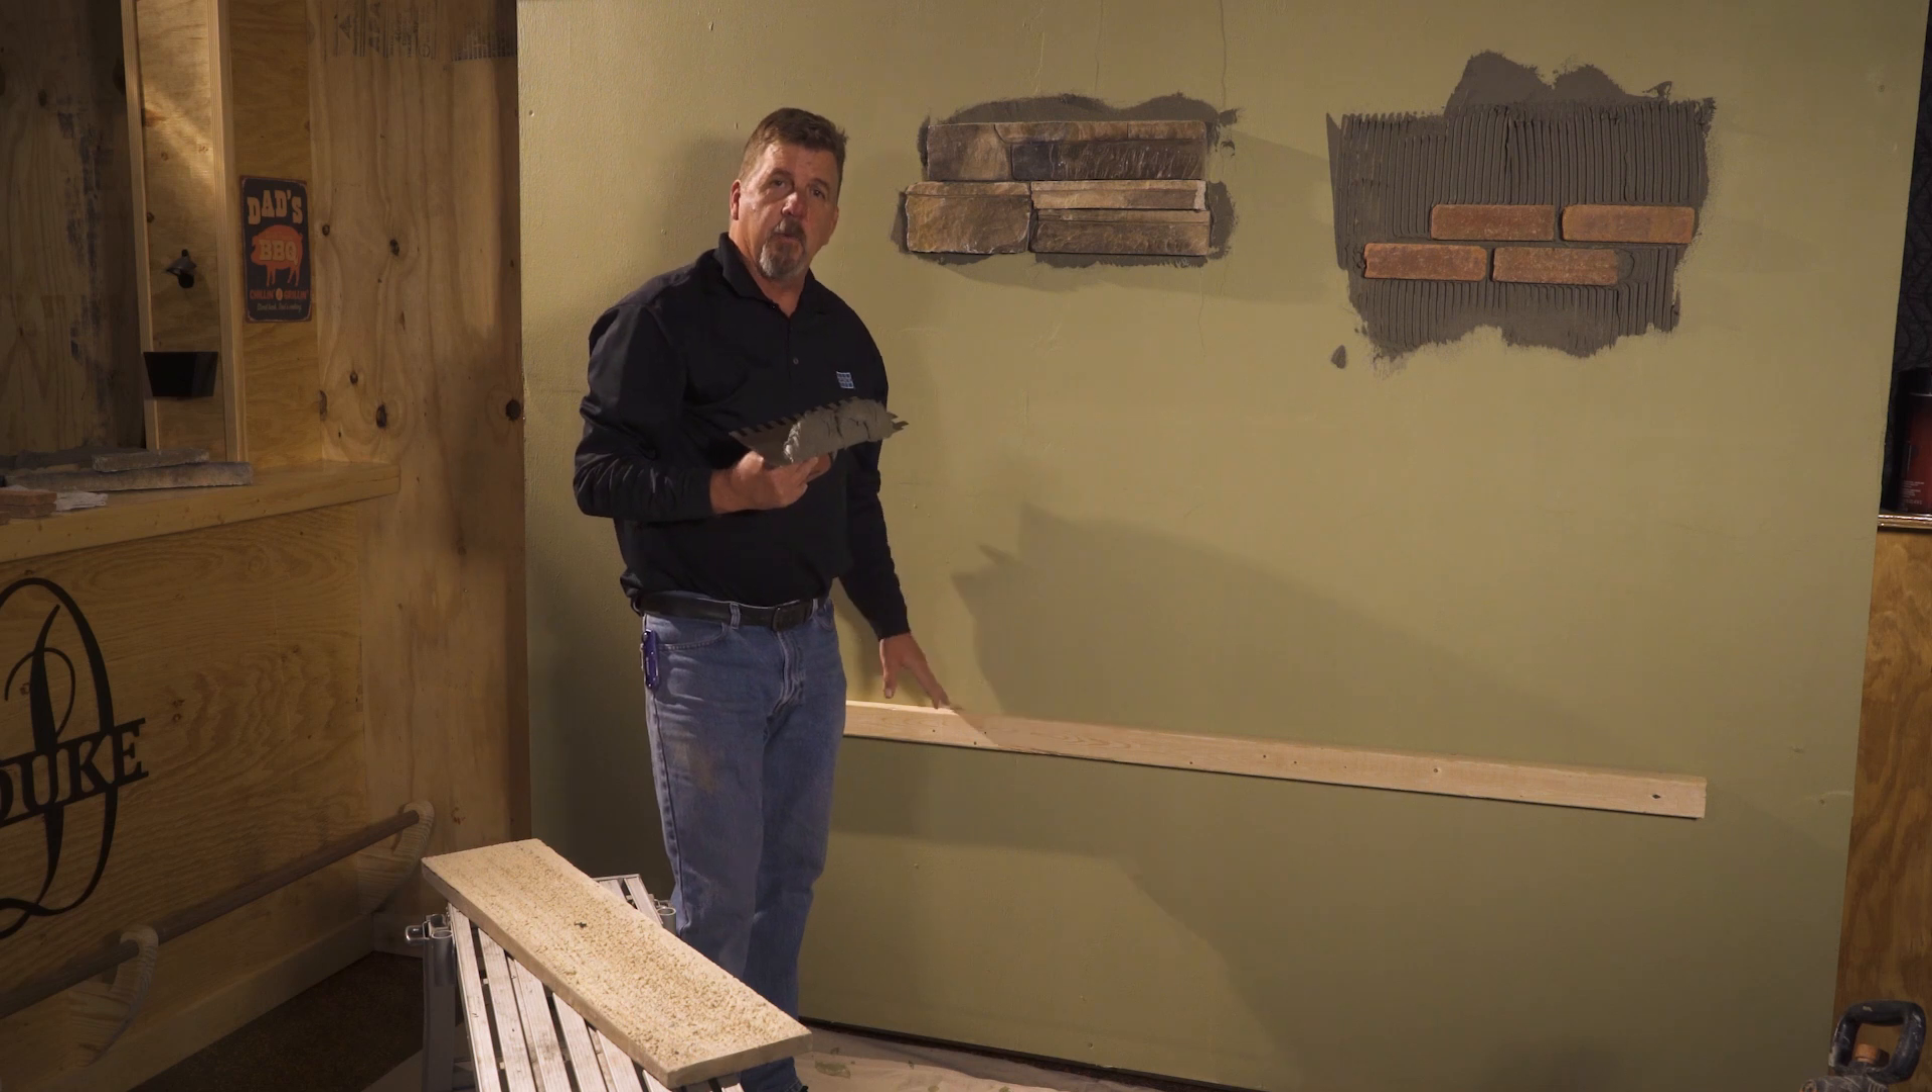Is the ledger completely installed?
Yes.